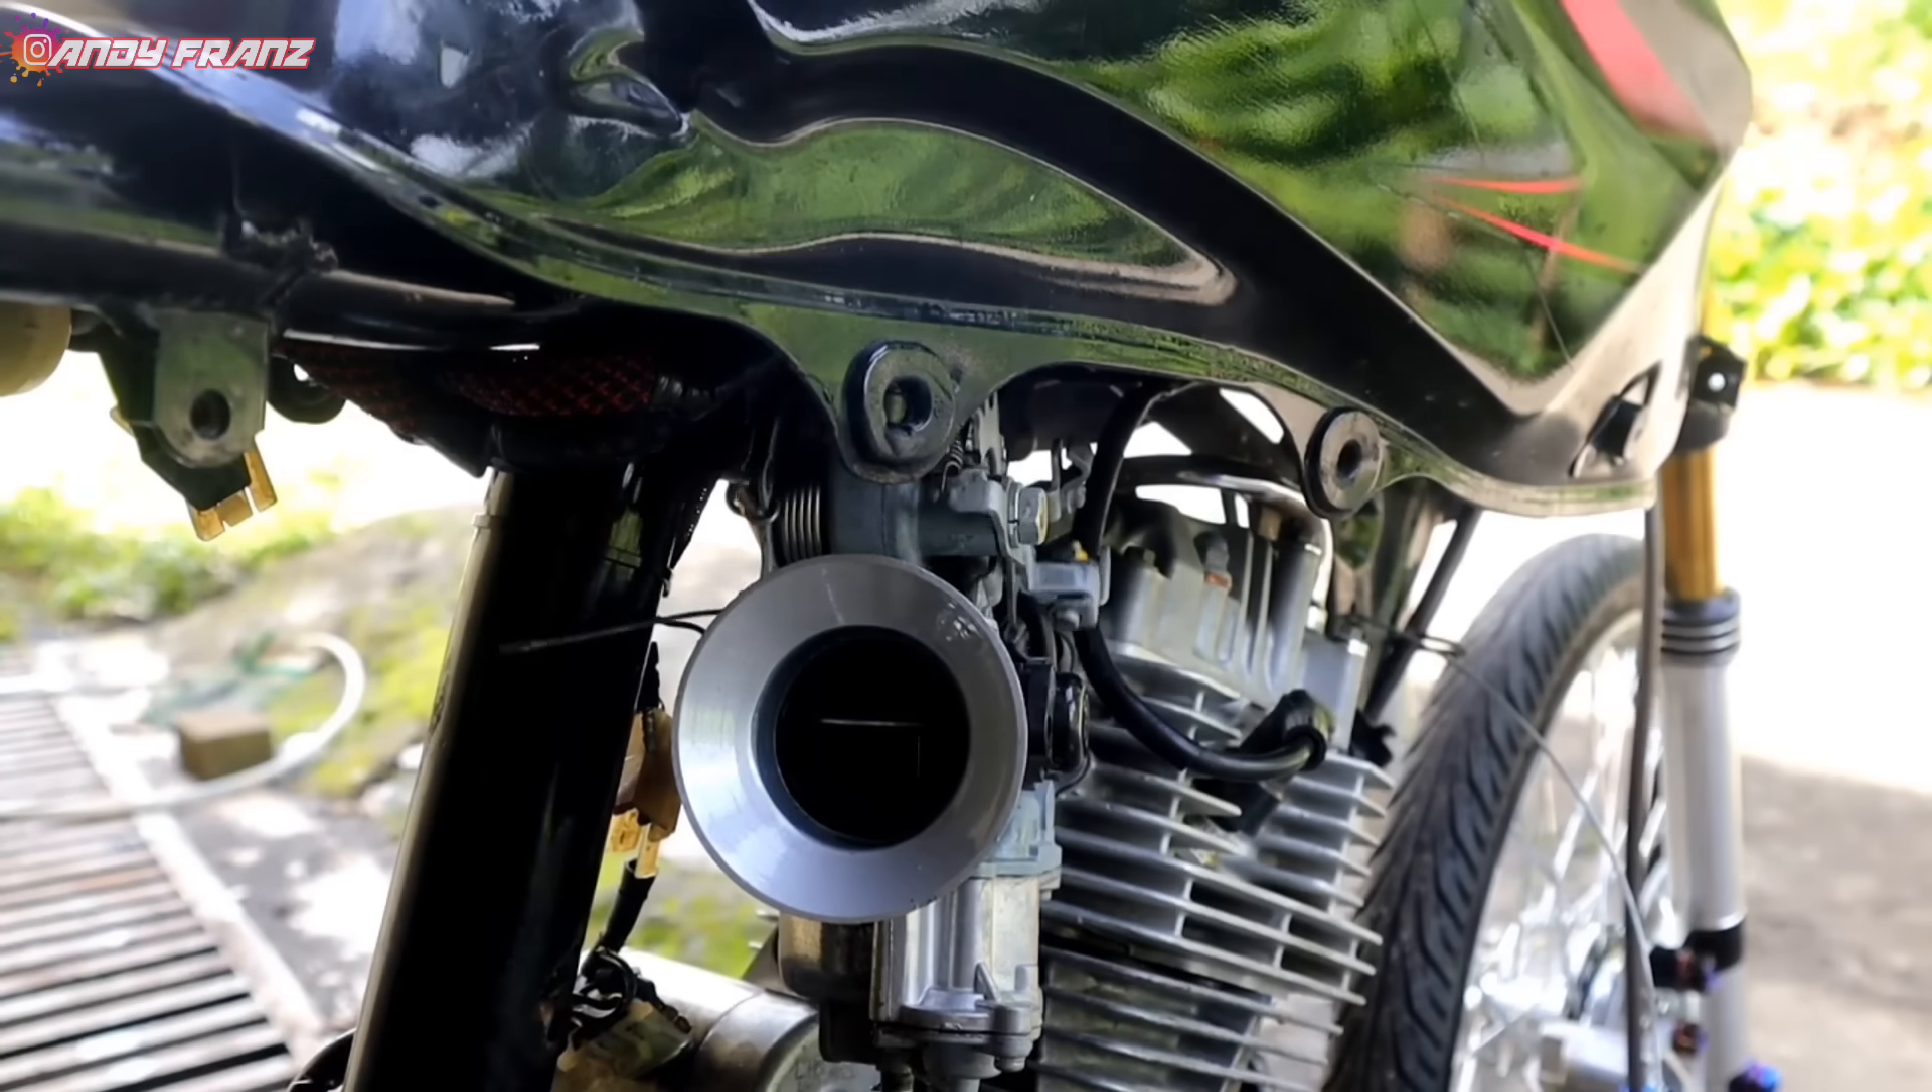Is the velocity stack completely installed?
Yes.